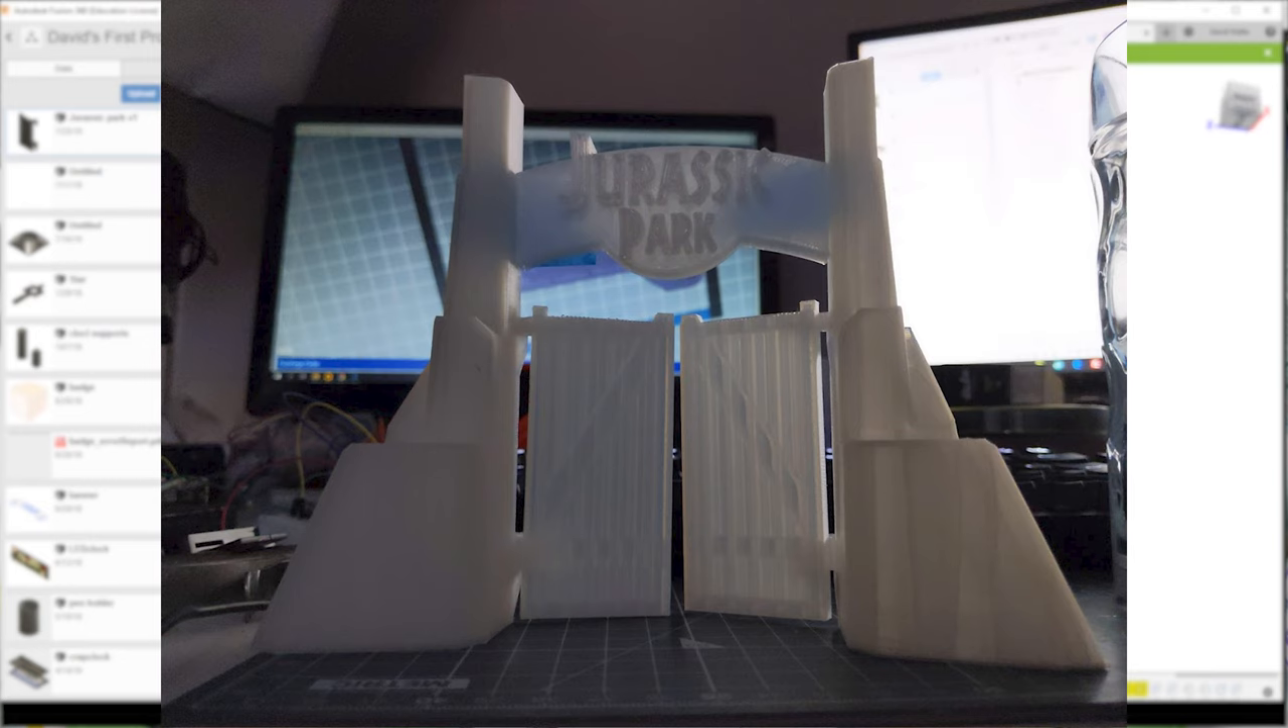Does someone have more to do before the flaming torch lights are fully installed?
Yes.